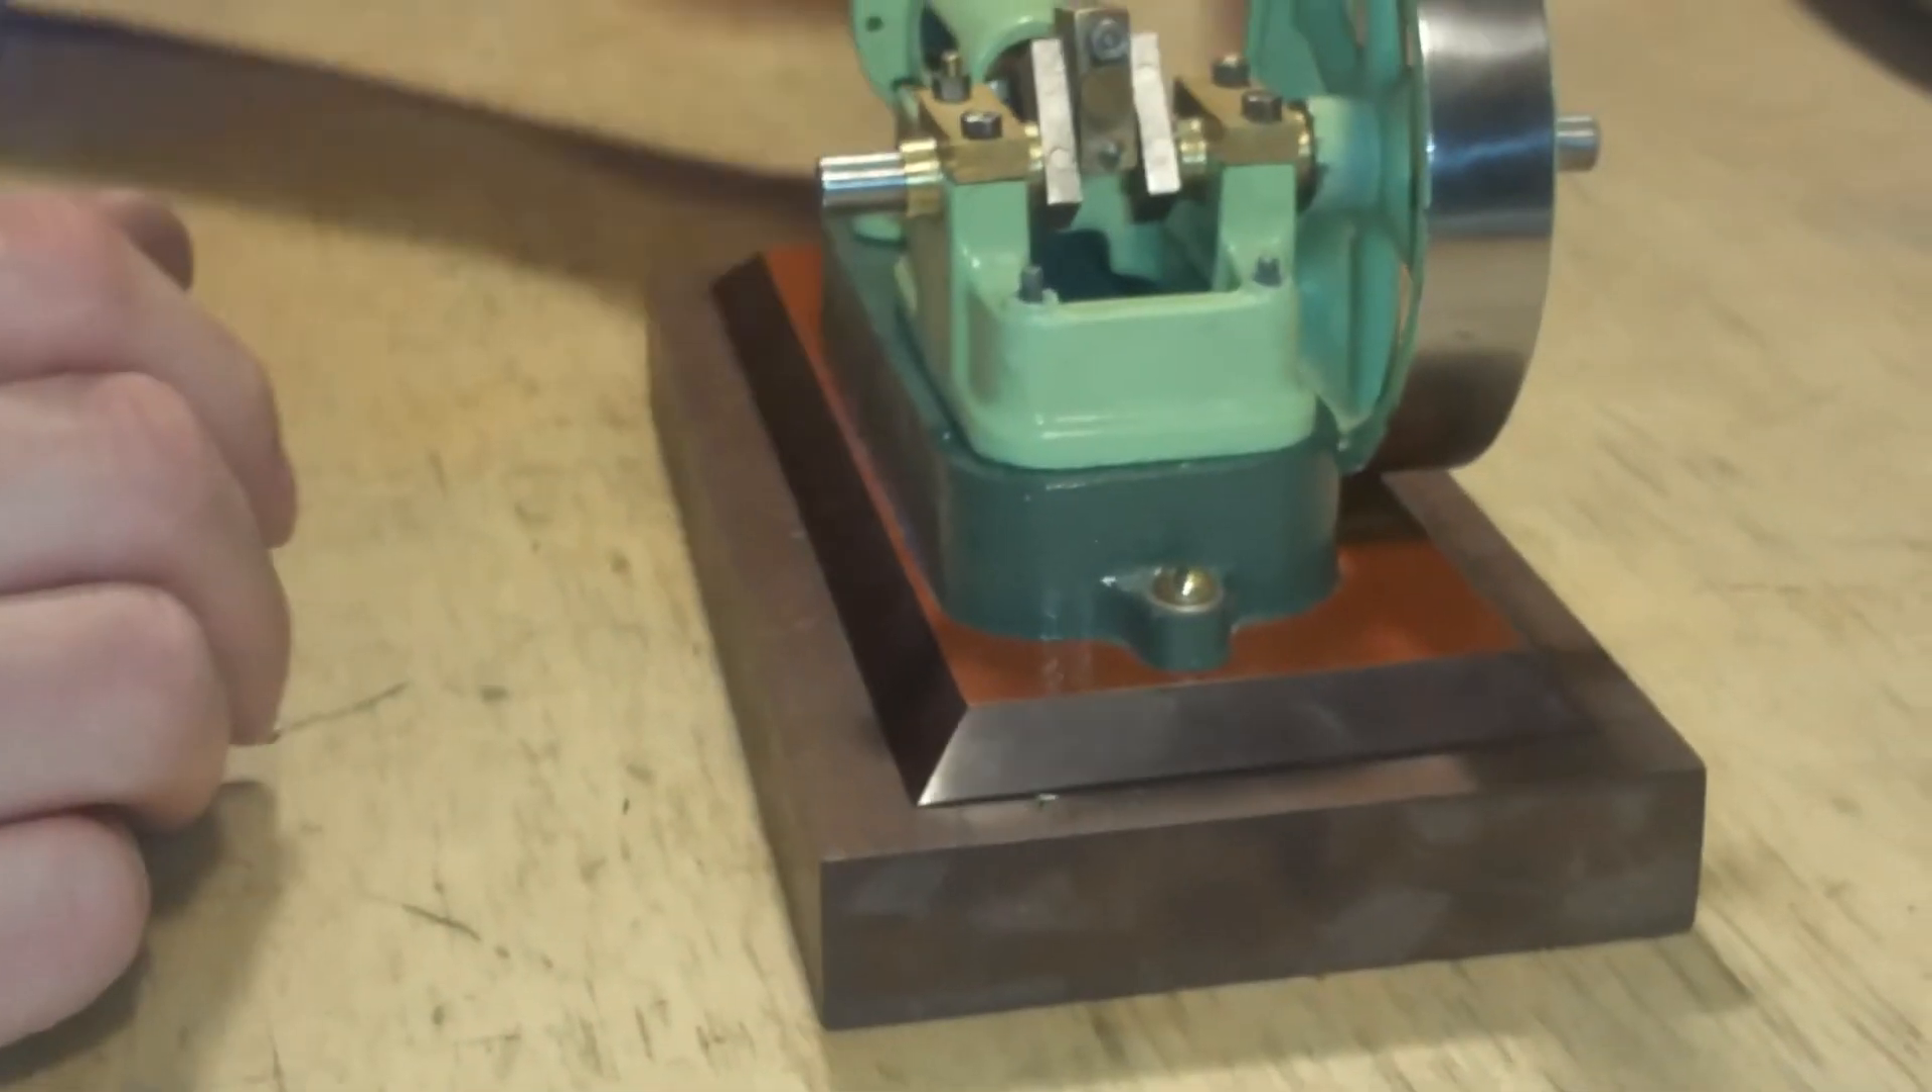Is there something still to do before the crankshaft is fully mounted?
No.